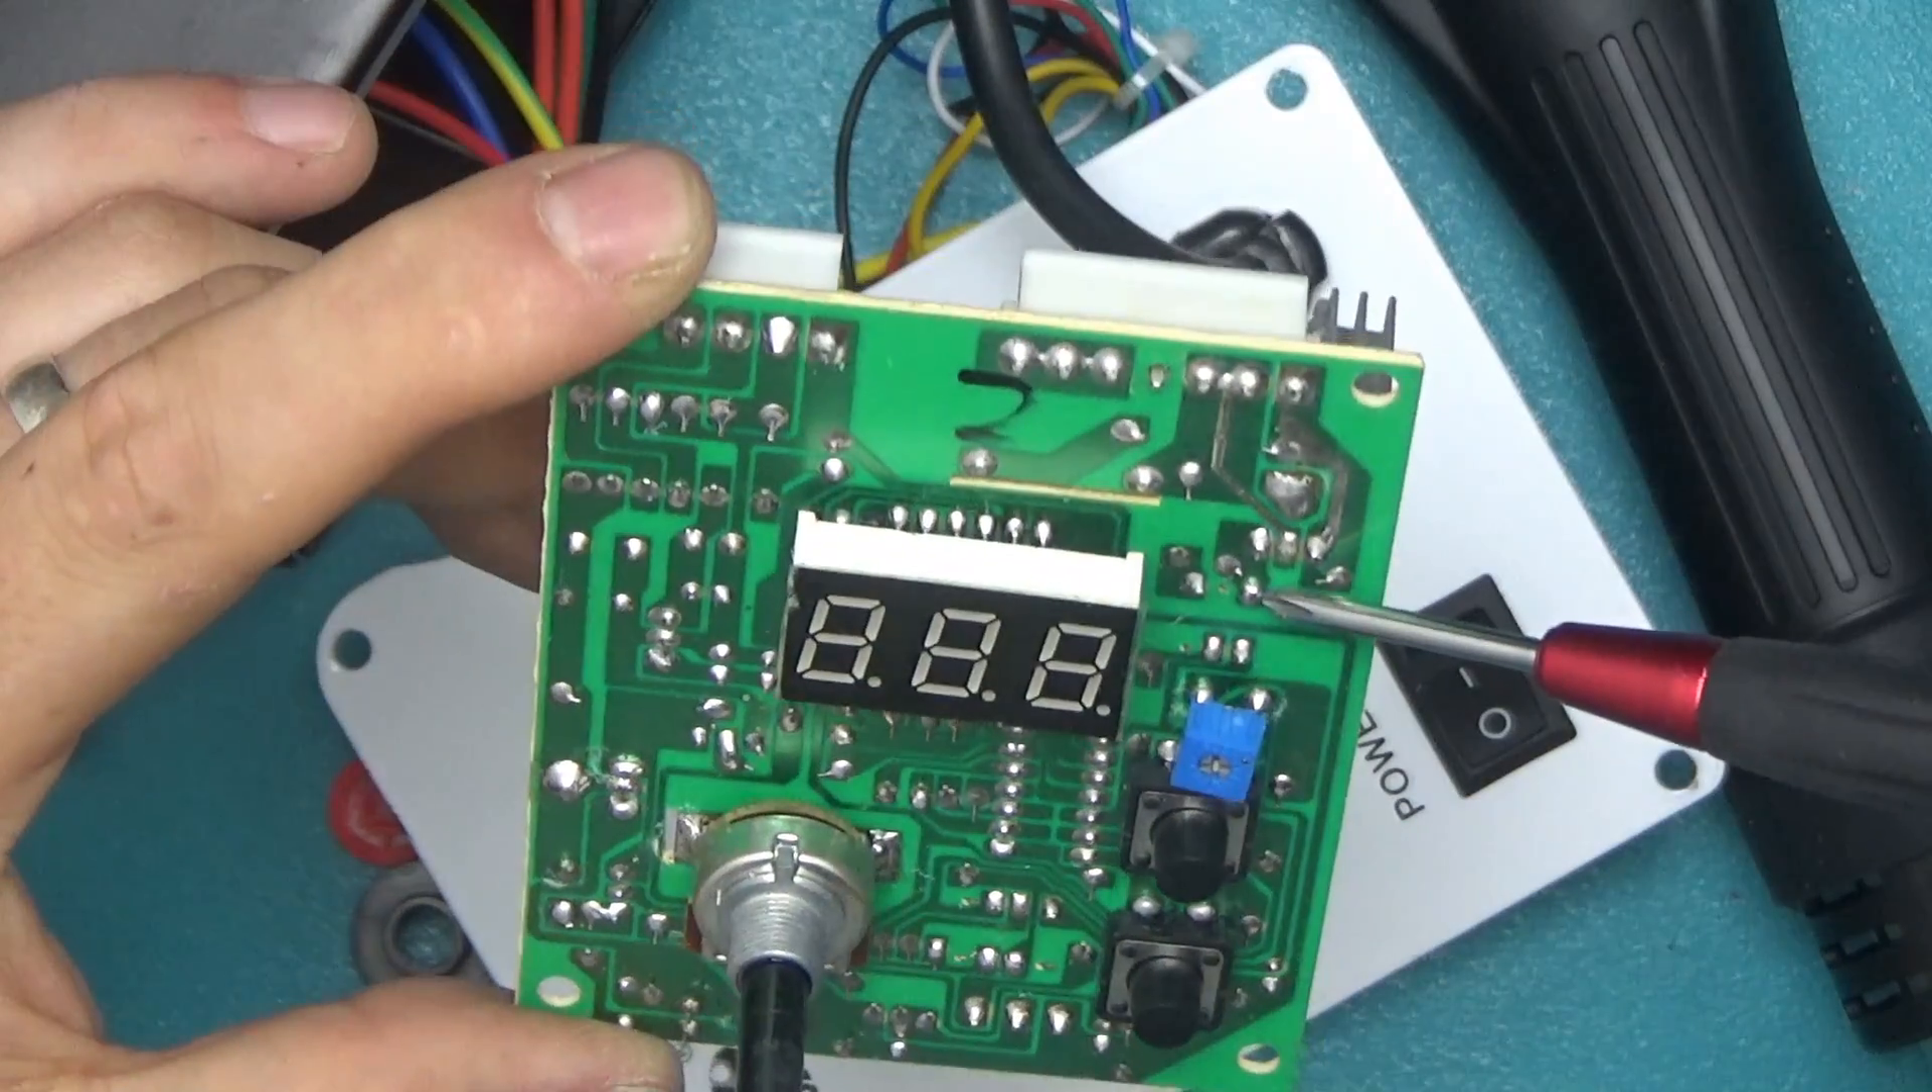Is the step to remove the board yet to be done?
No.